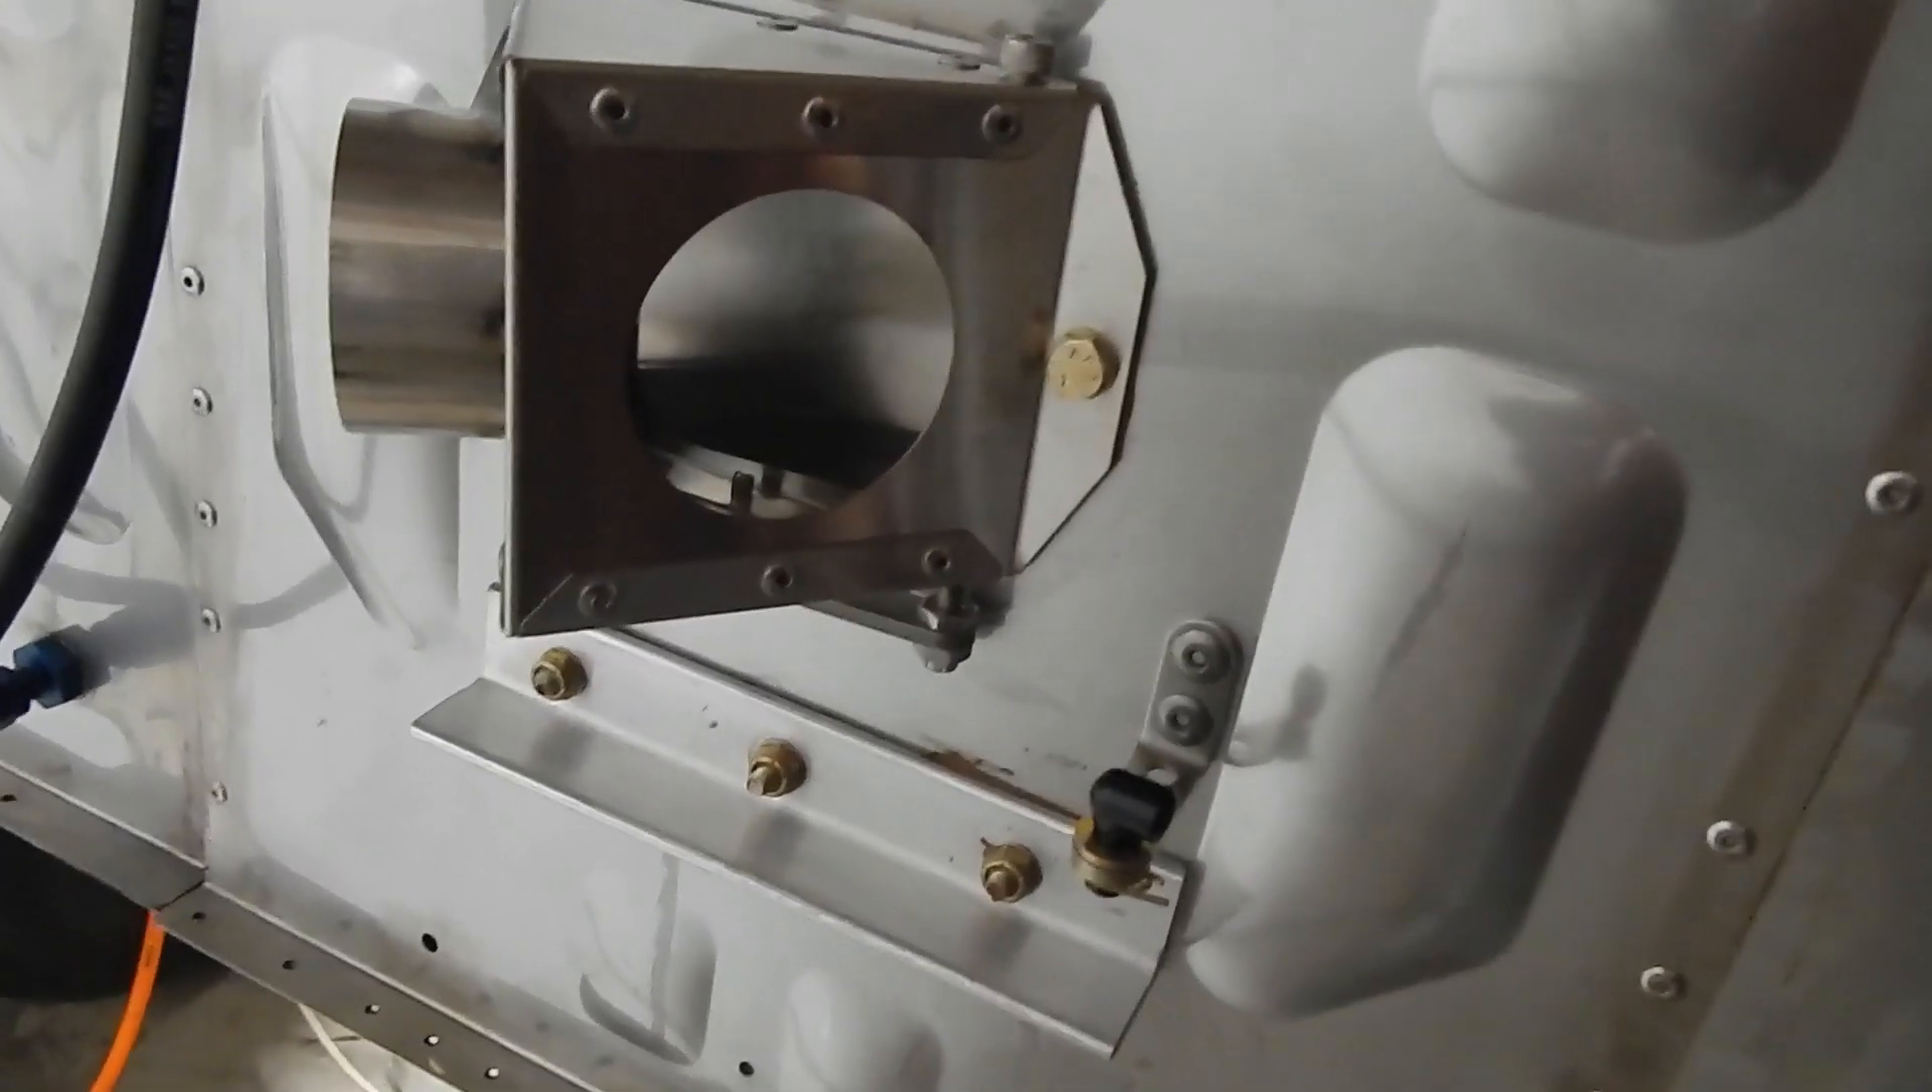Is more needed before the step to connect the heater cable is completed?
Yes.